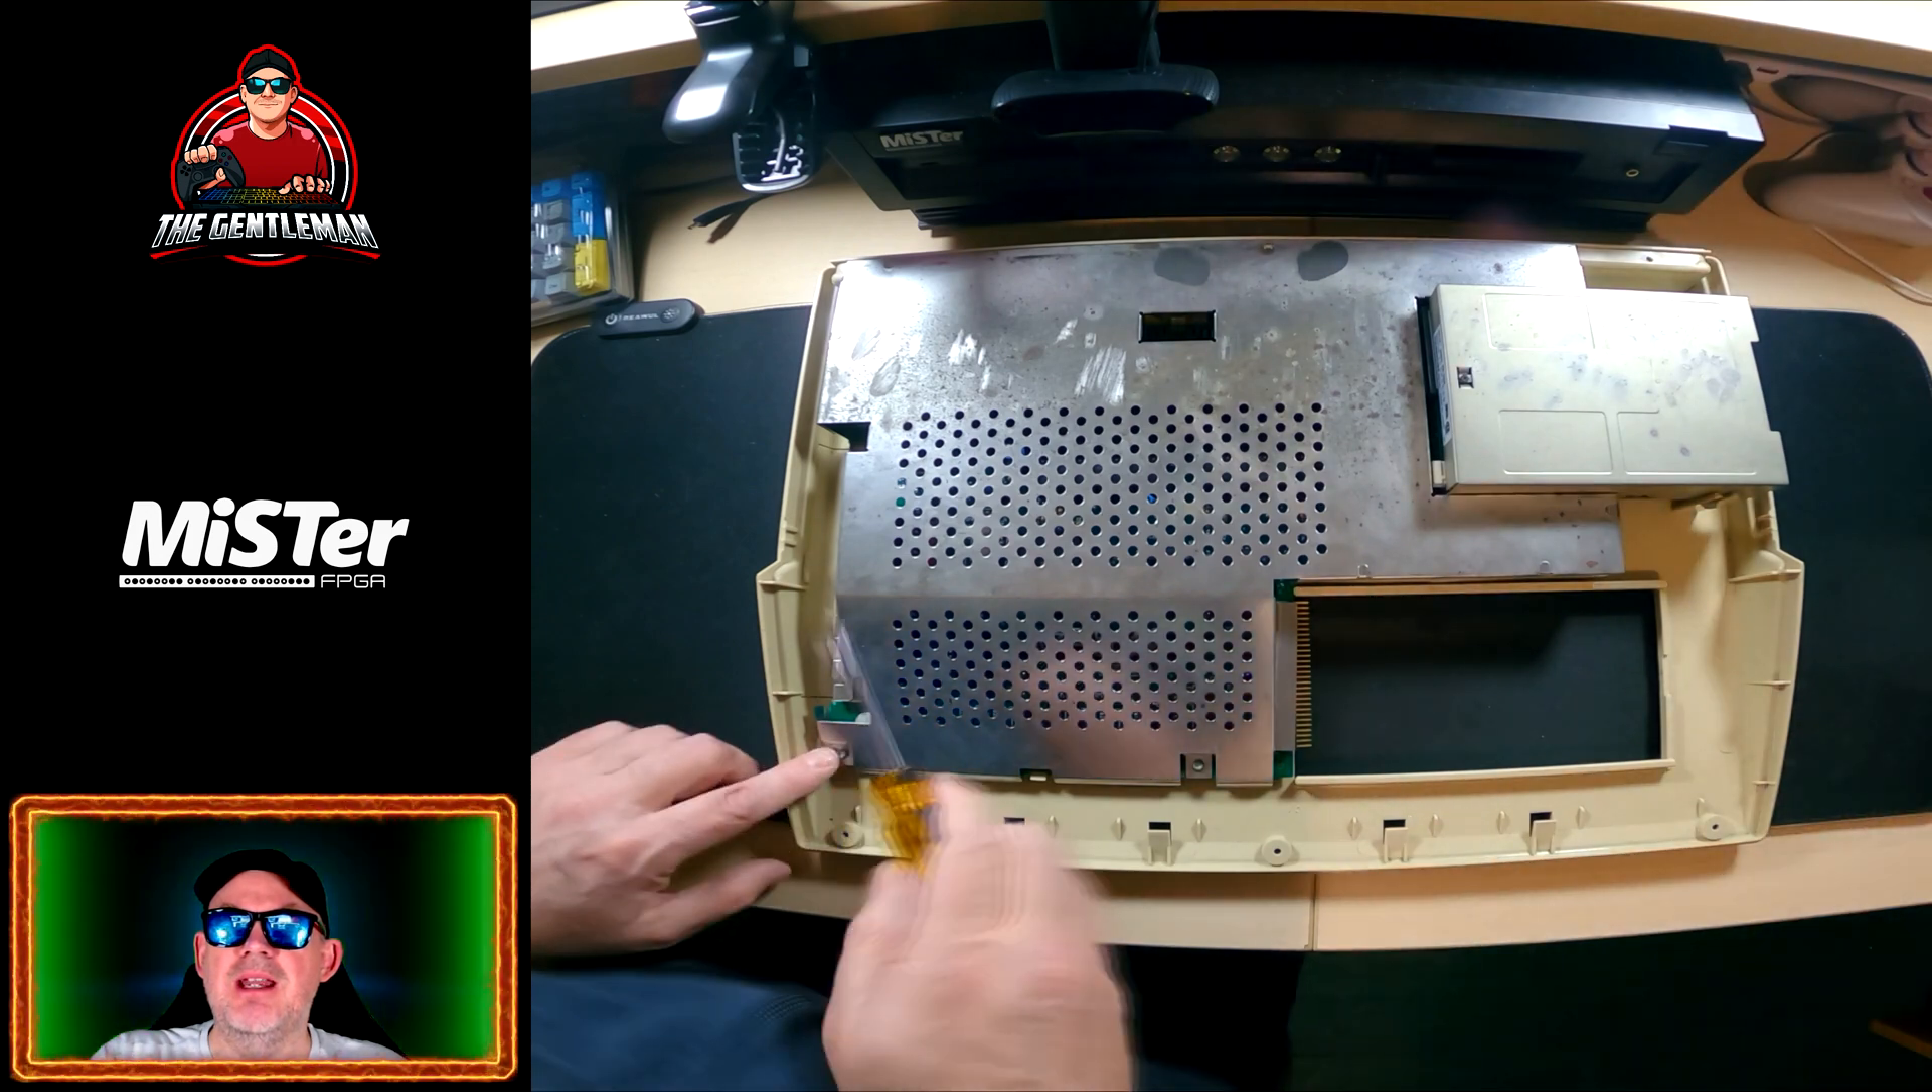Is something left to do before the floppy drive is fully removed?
Yes.